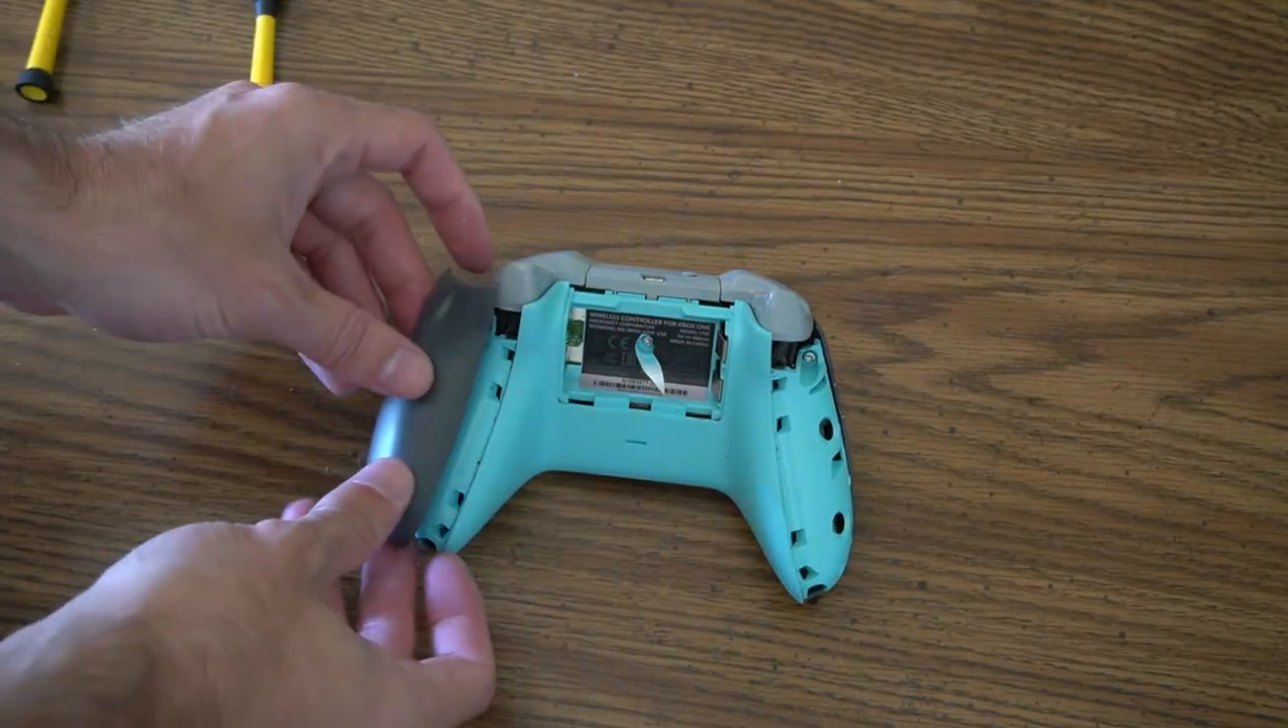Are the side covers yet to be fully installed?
Yes.